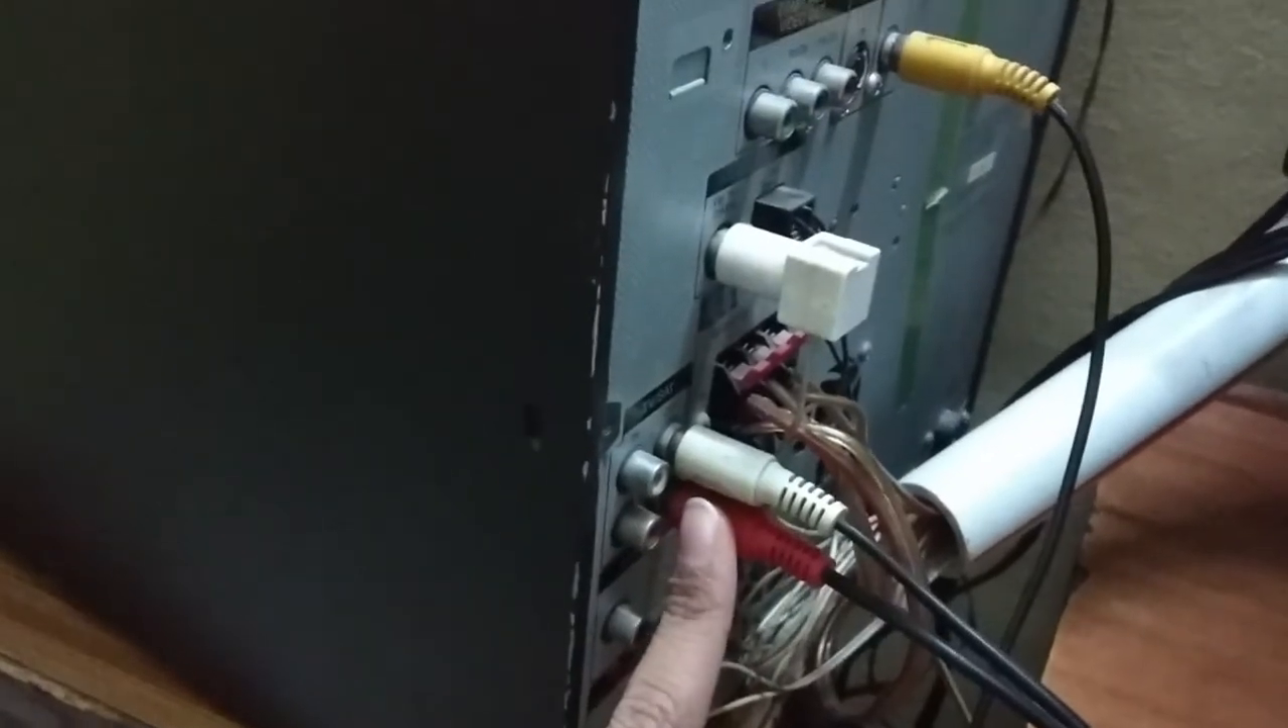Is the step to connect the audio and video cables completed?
Yes.